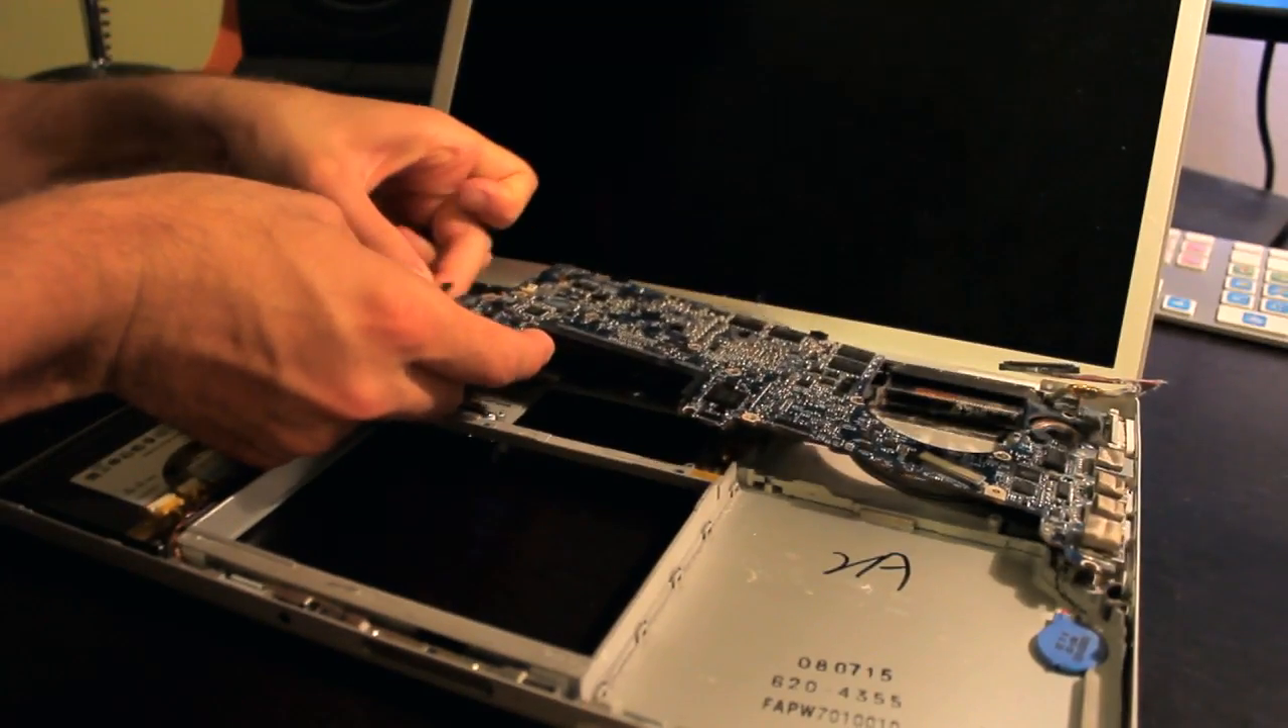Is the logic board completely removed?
No.